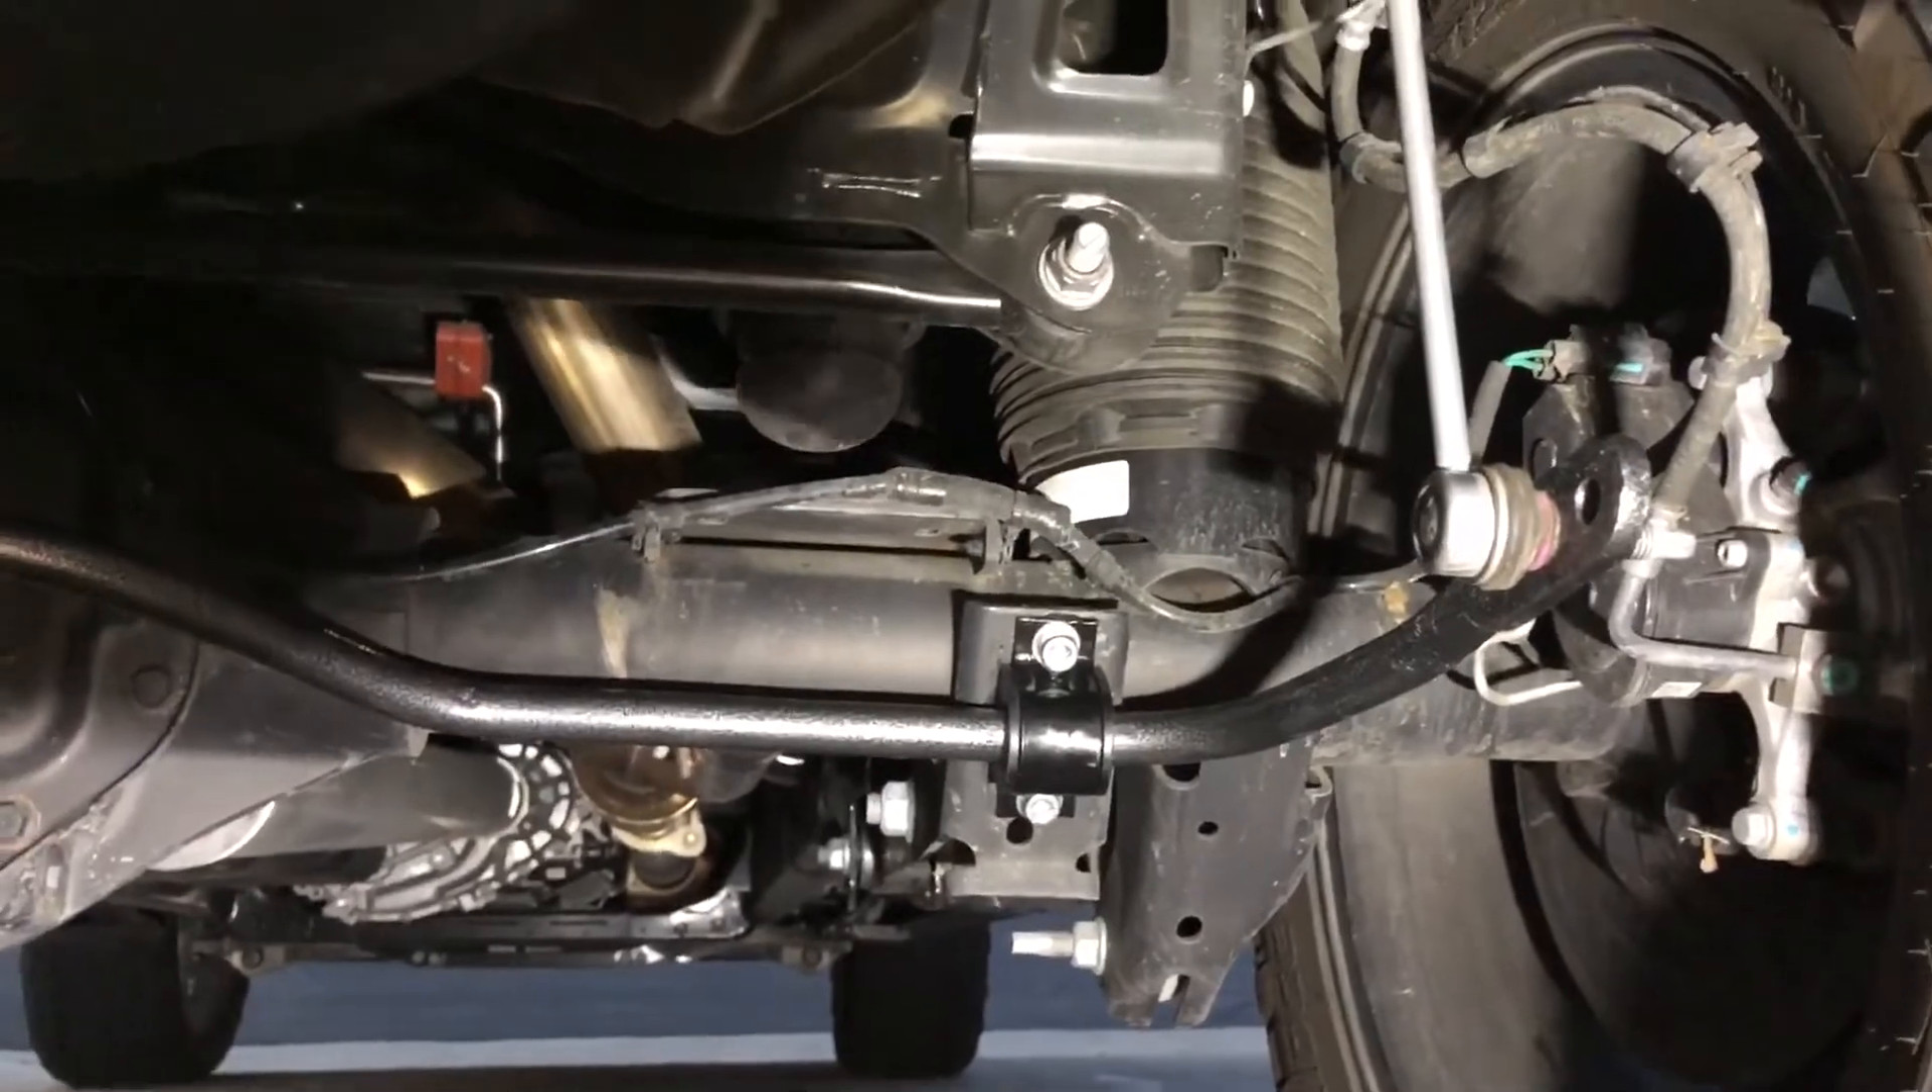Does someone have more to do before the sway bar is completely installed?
No.